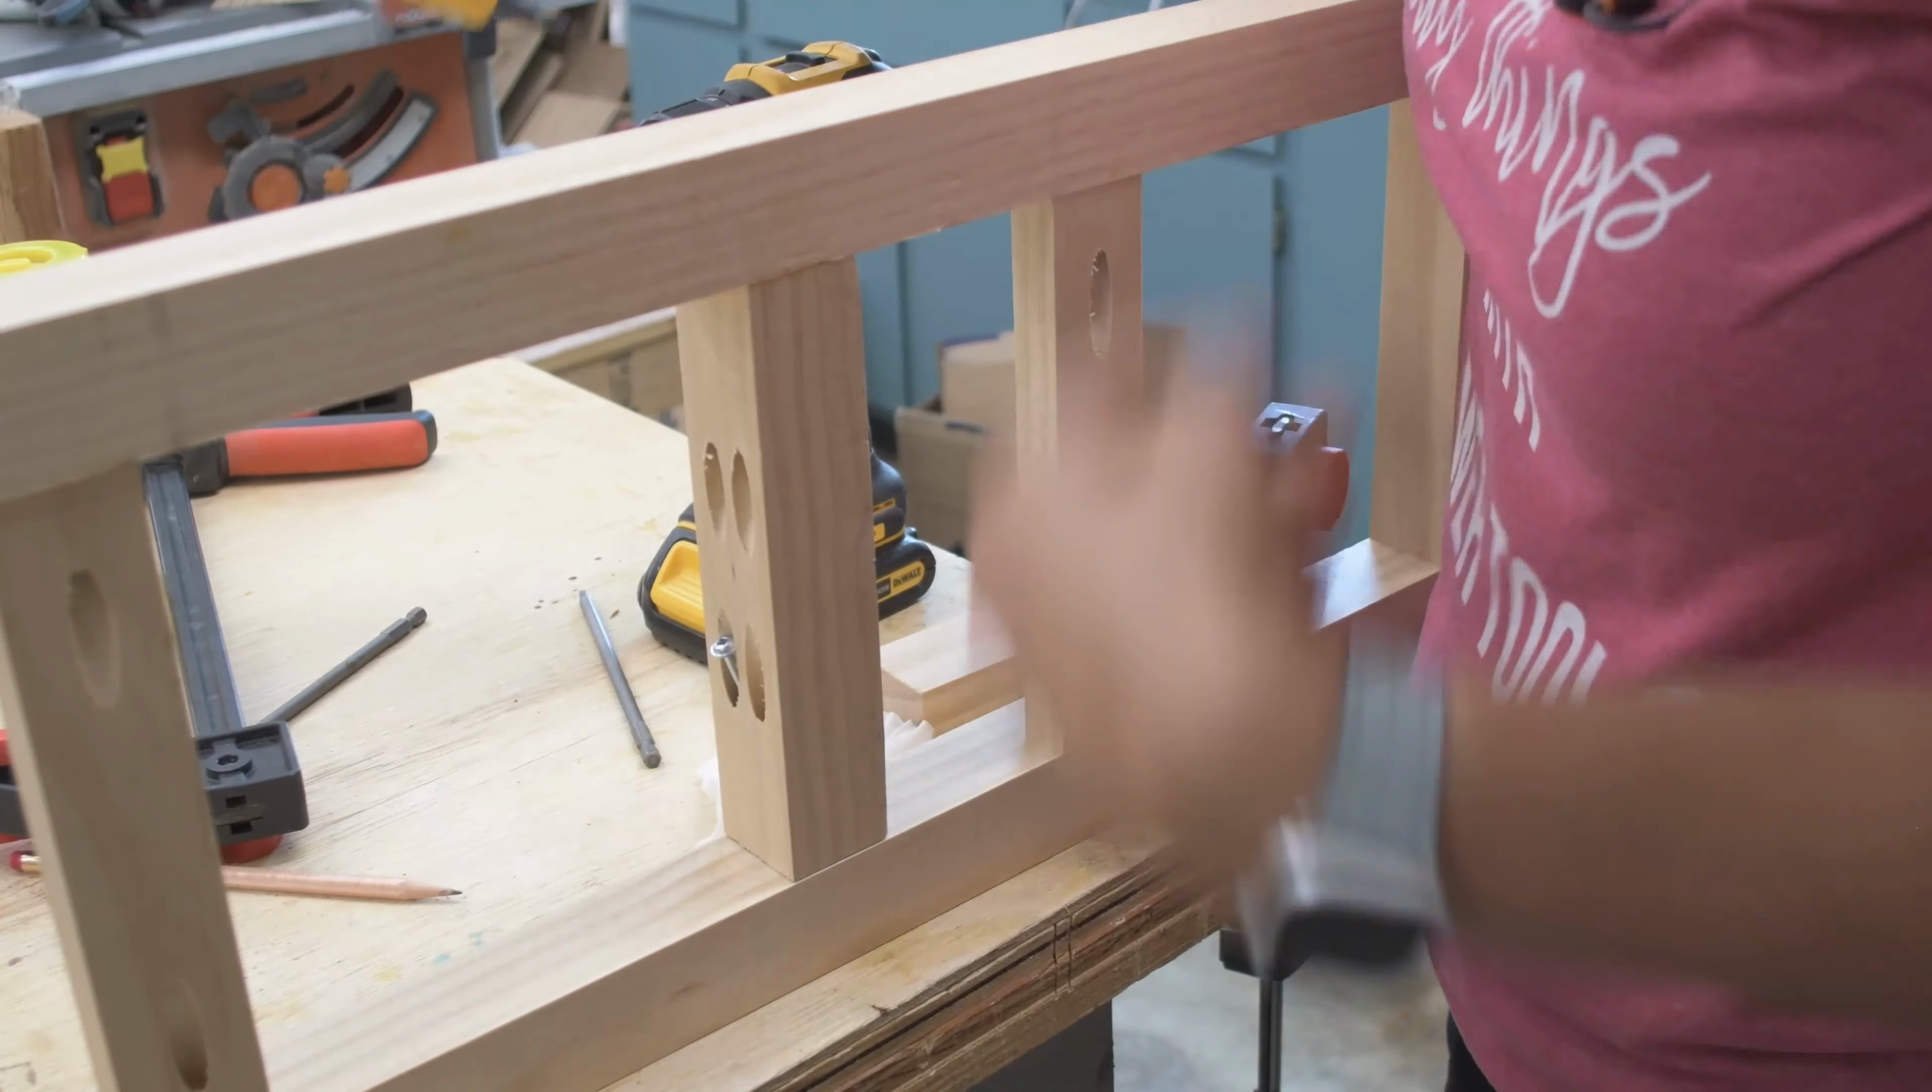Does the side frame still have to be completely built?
Yes.